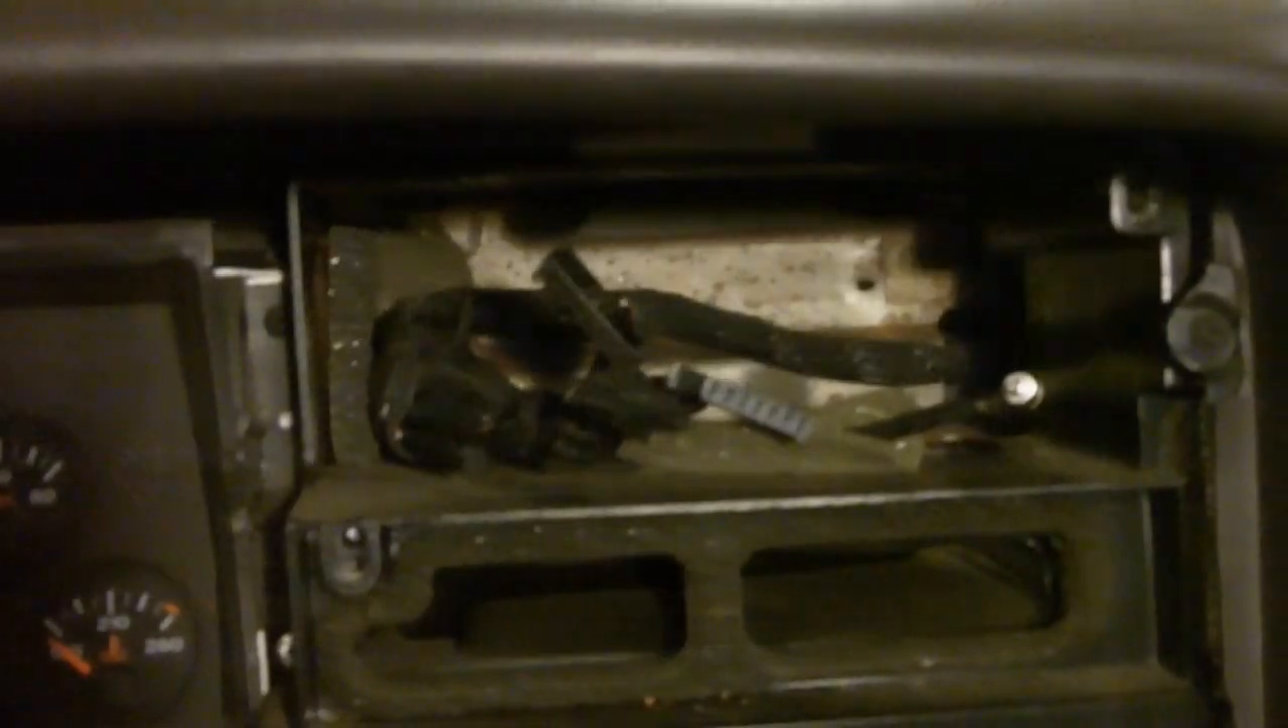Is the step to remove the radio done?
Yes.